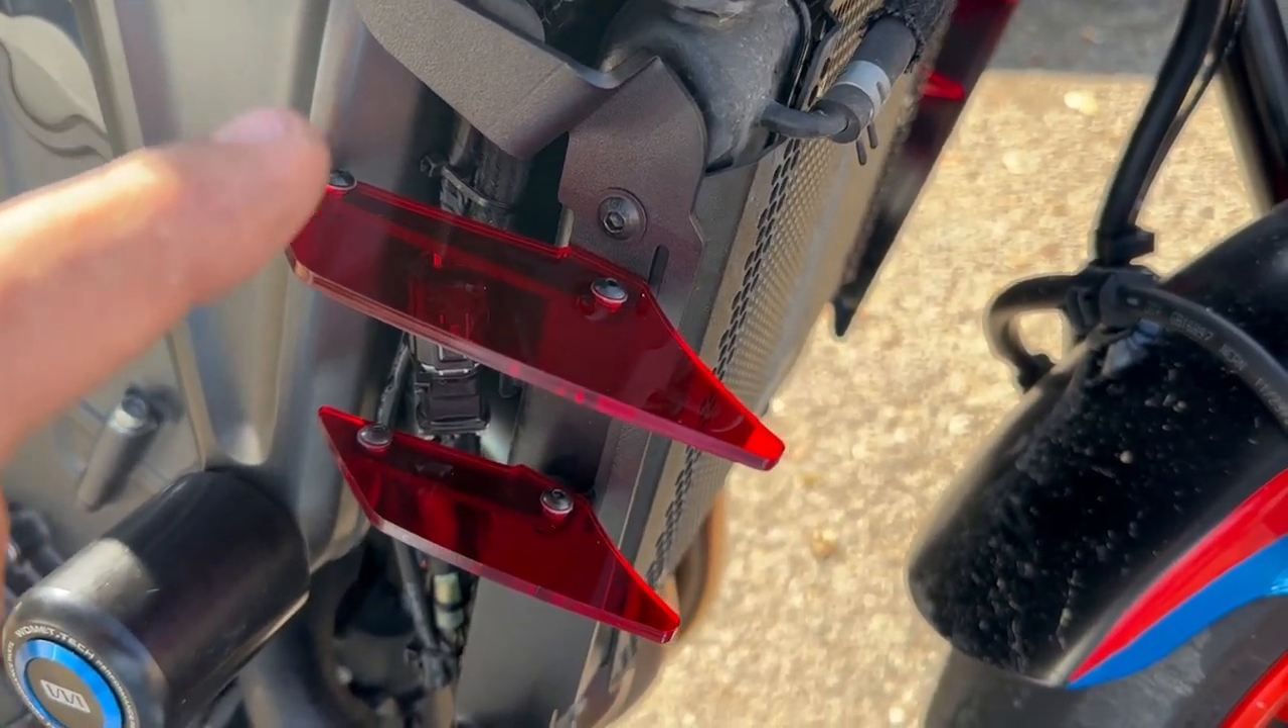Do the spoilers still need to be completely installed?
No.